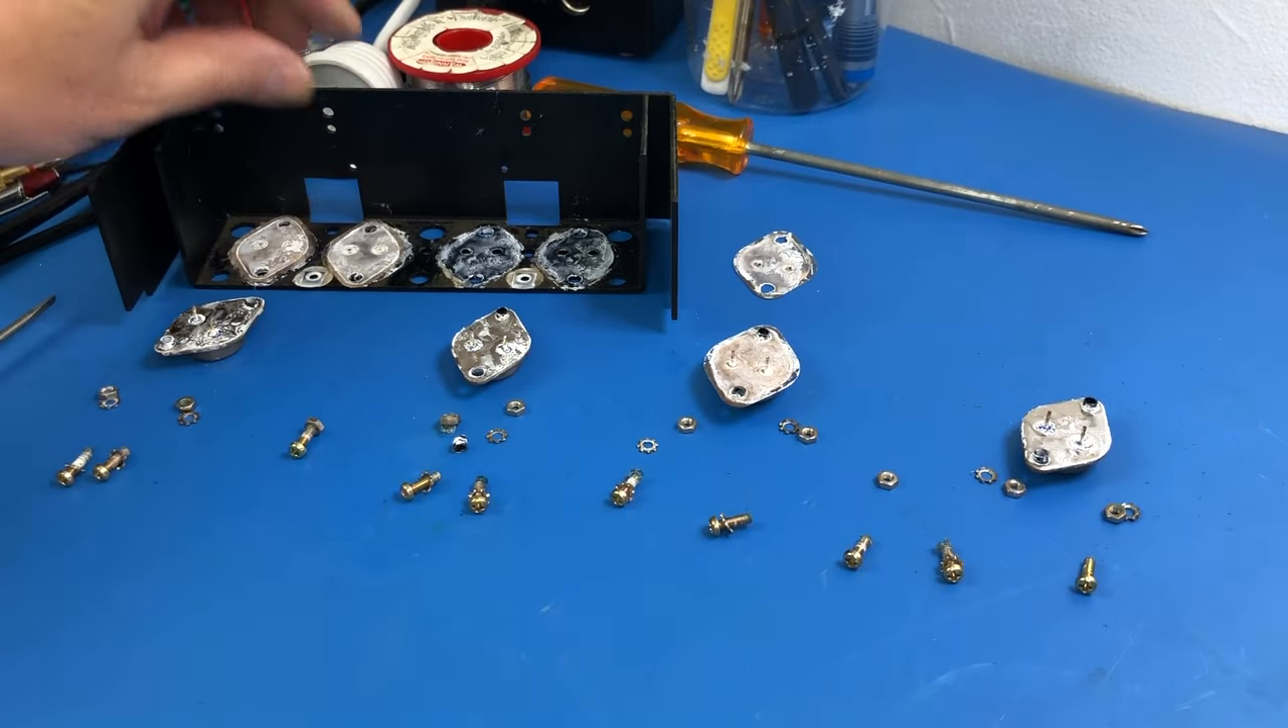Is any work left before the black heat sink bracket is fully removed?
No.